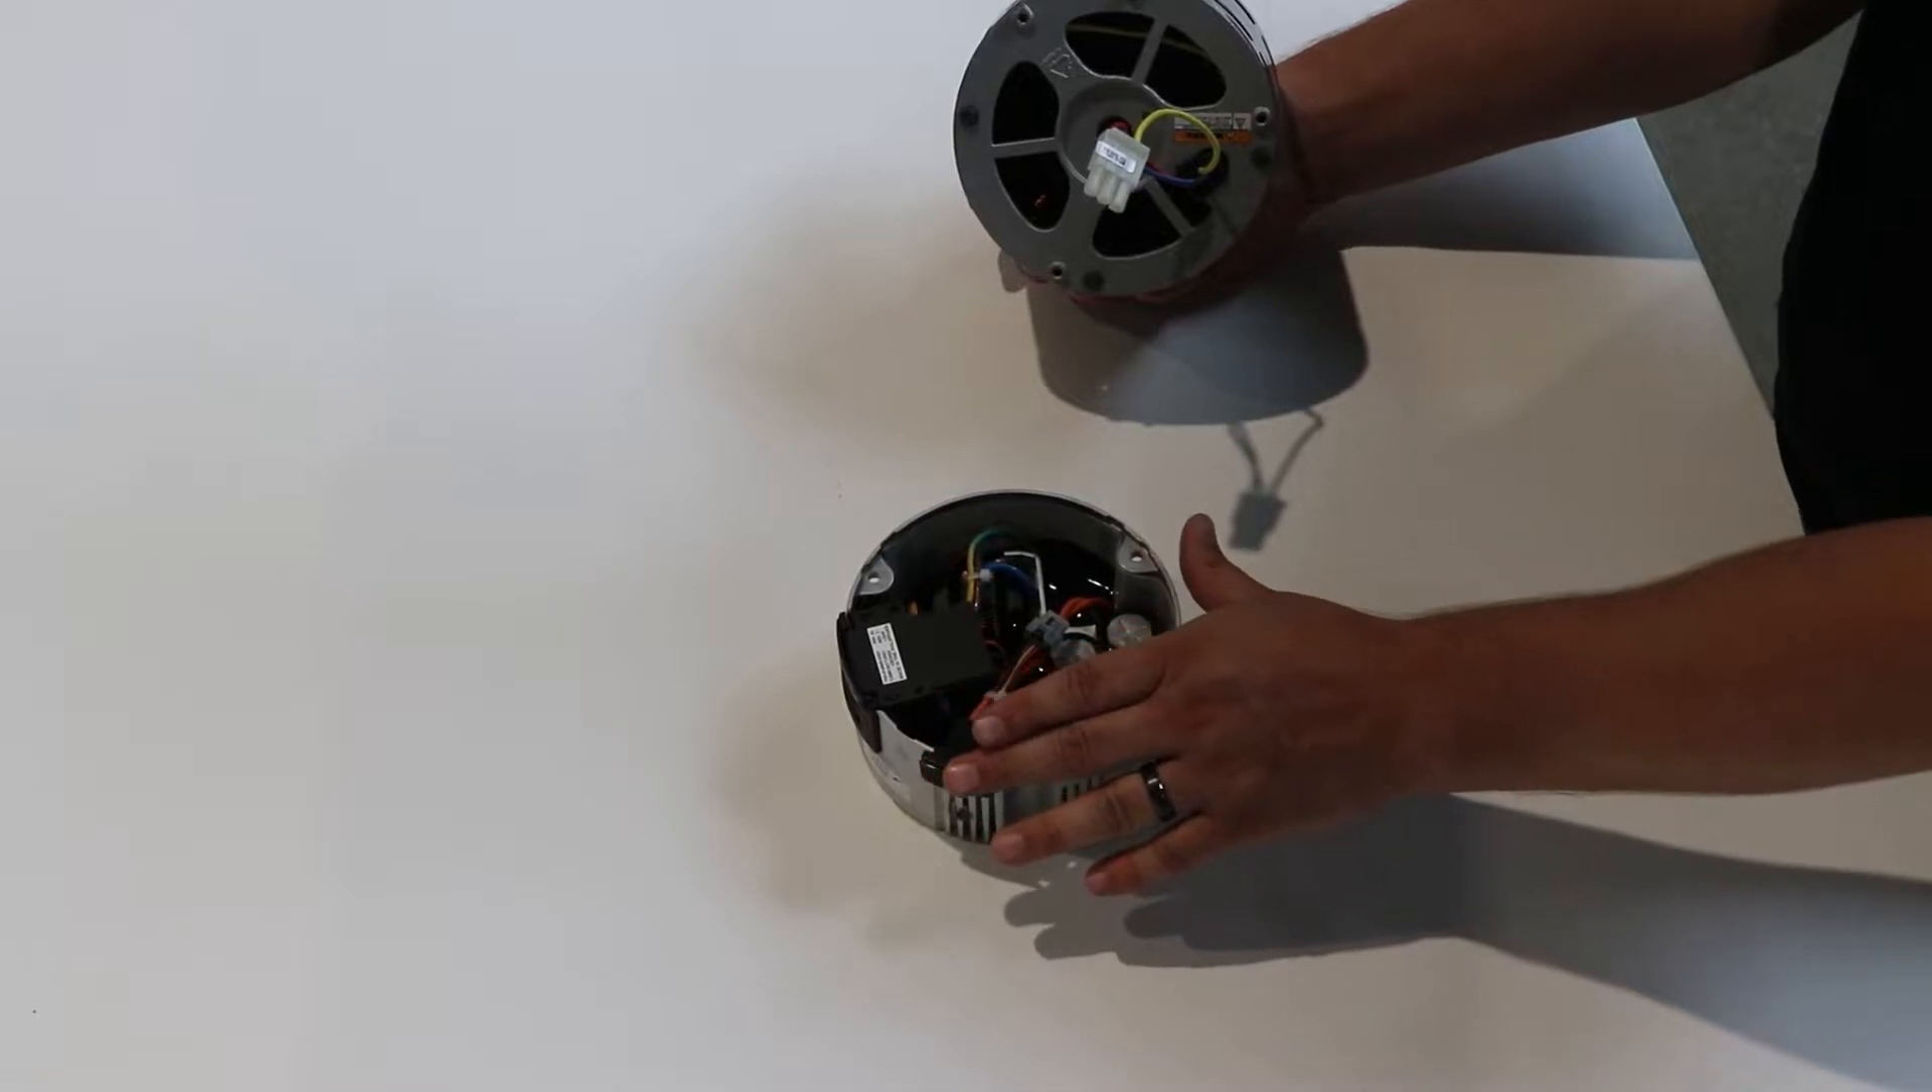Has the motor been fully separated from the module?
Yes.